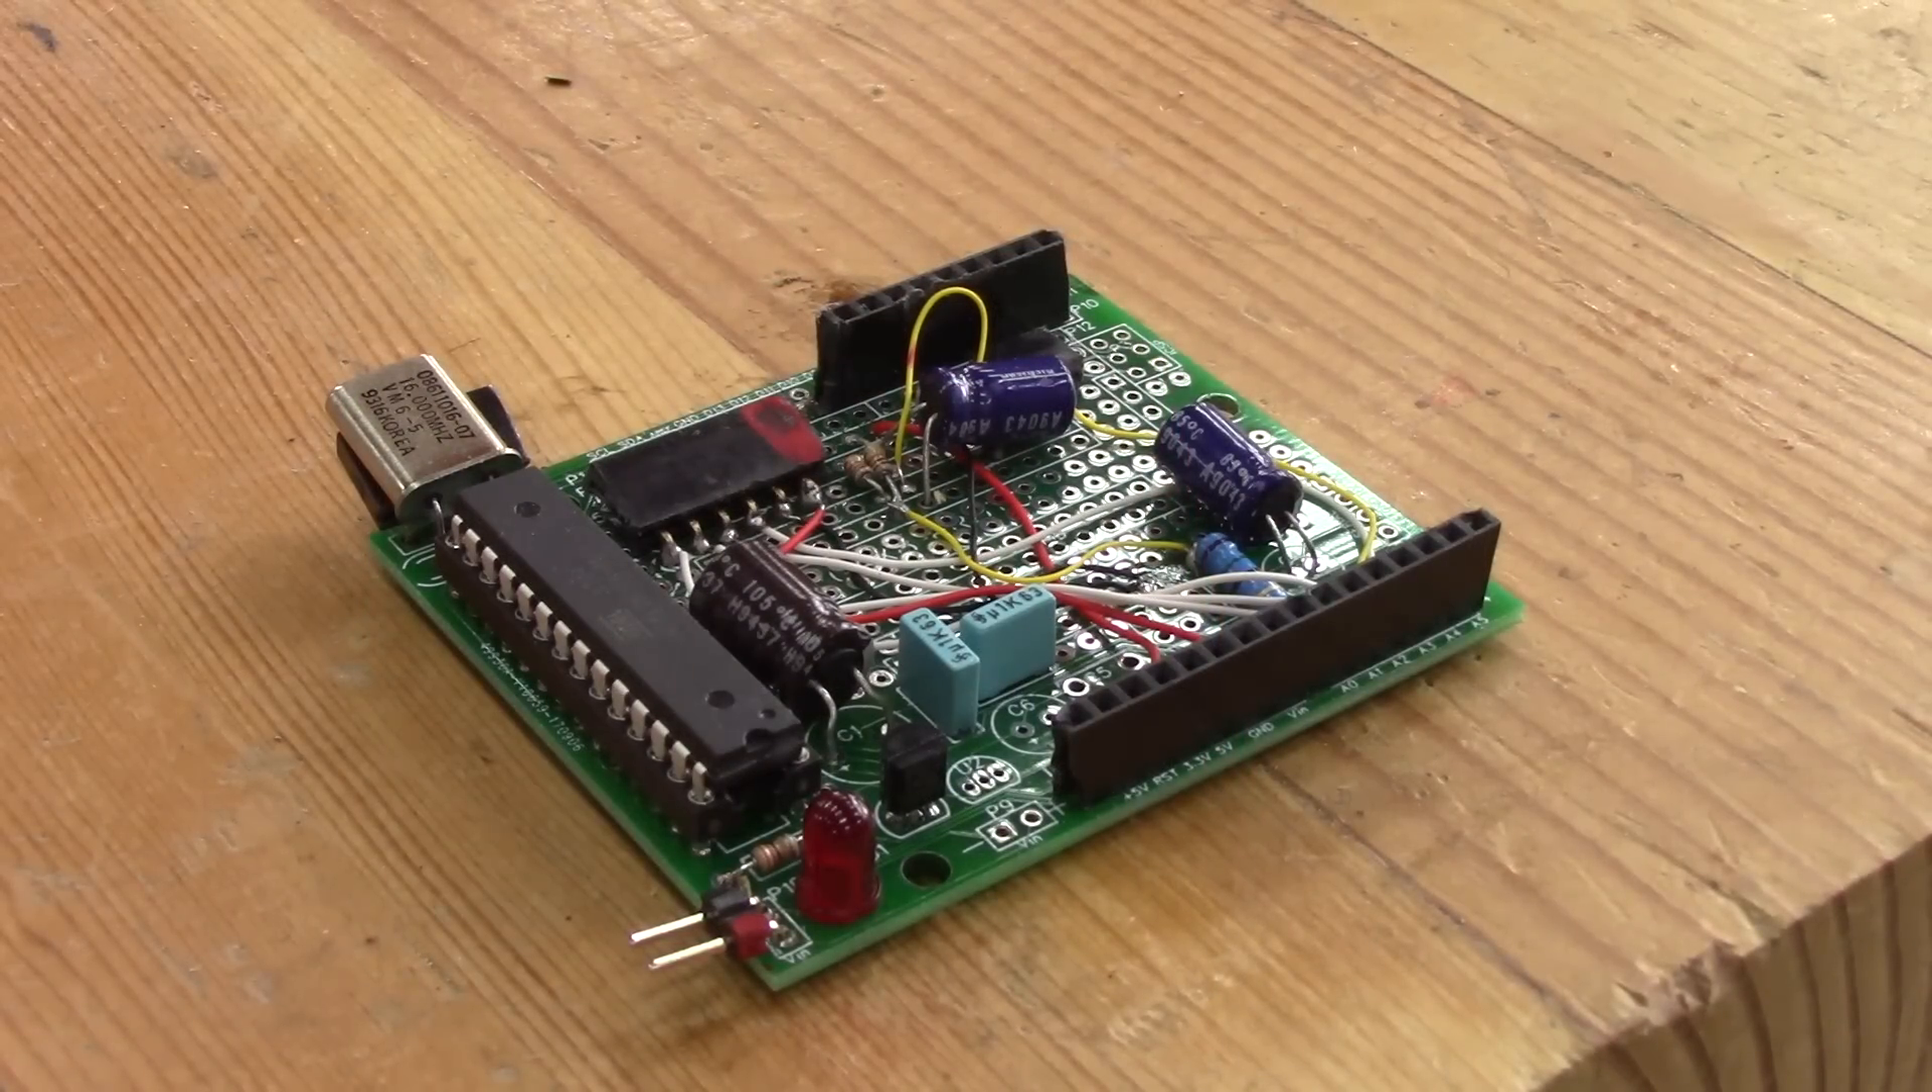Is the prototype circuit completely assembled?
Yes.